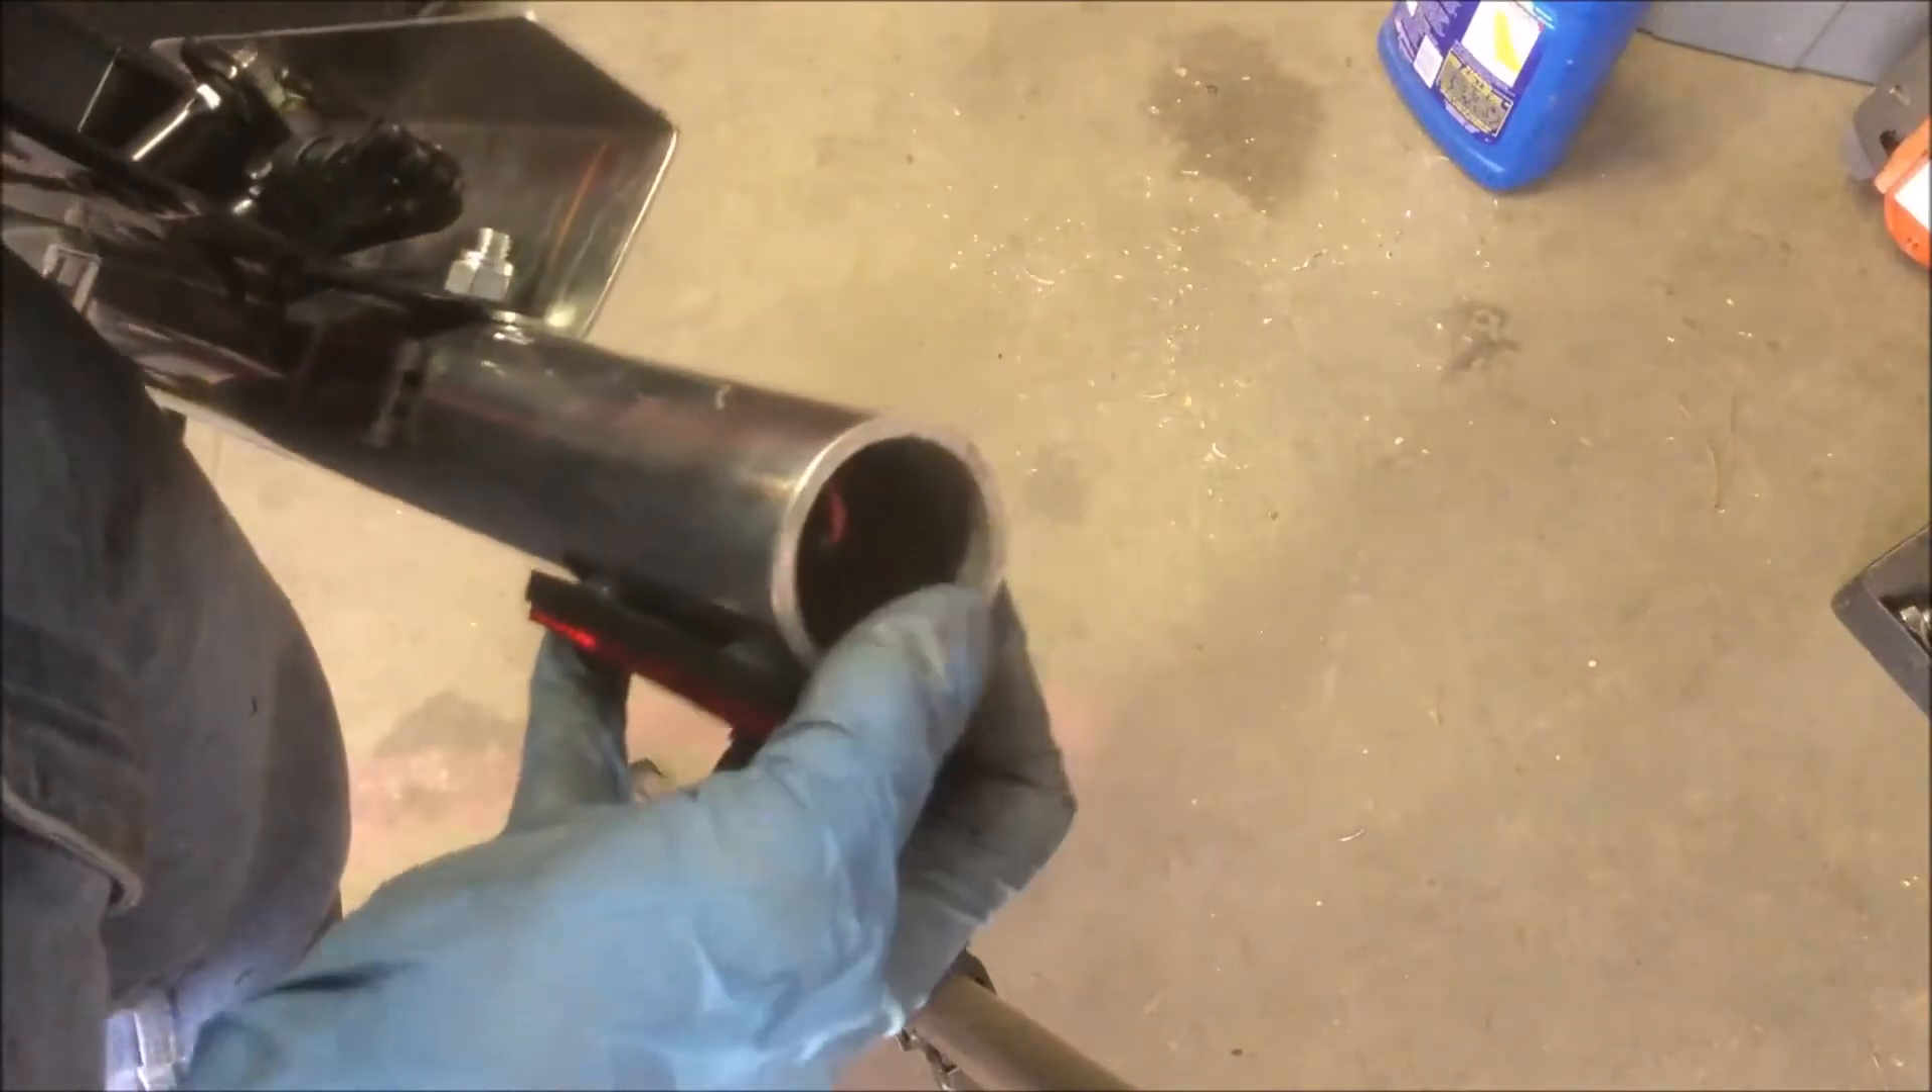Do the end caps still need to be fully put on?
Yes.